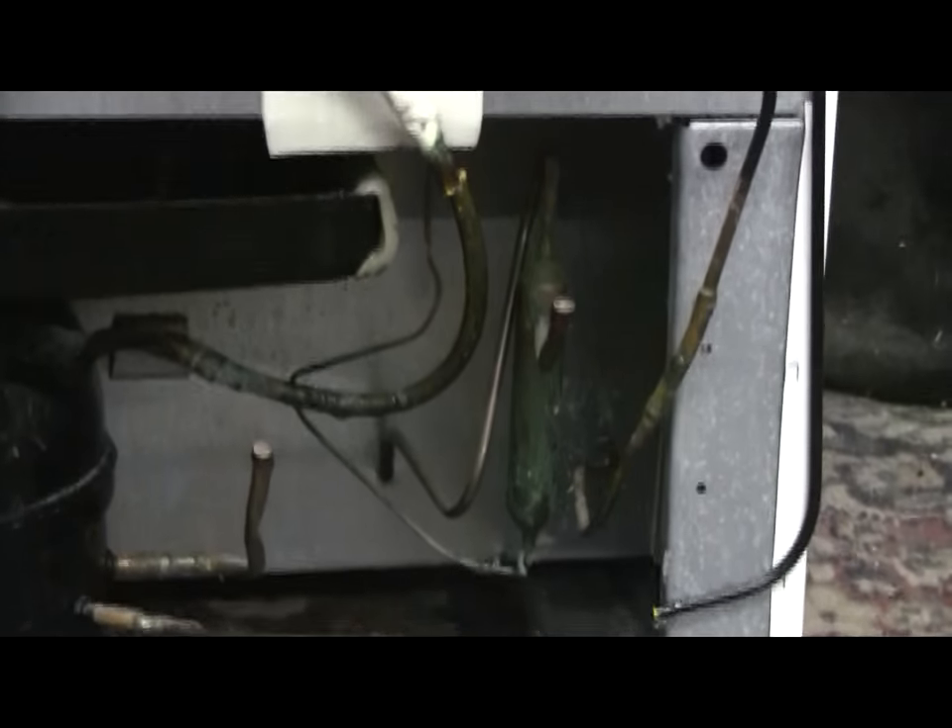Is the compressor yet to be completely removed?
Yes.